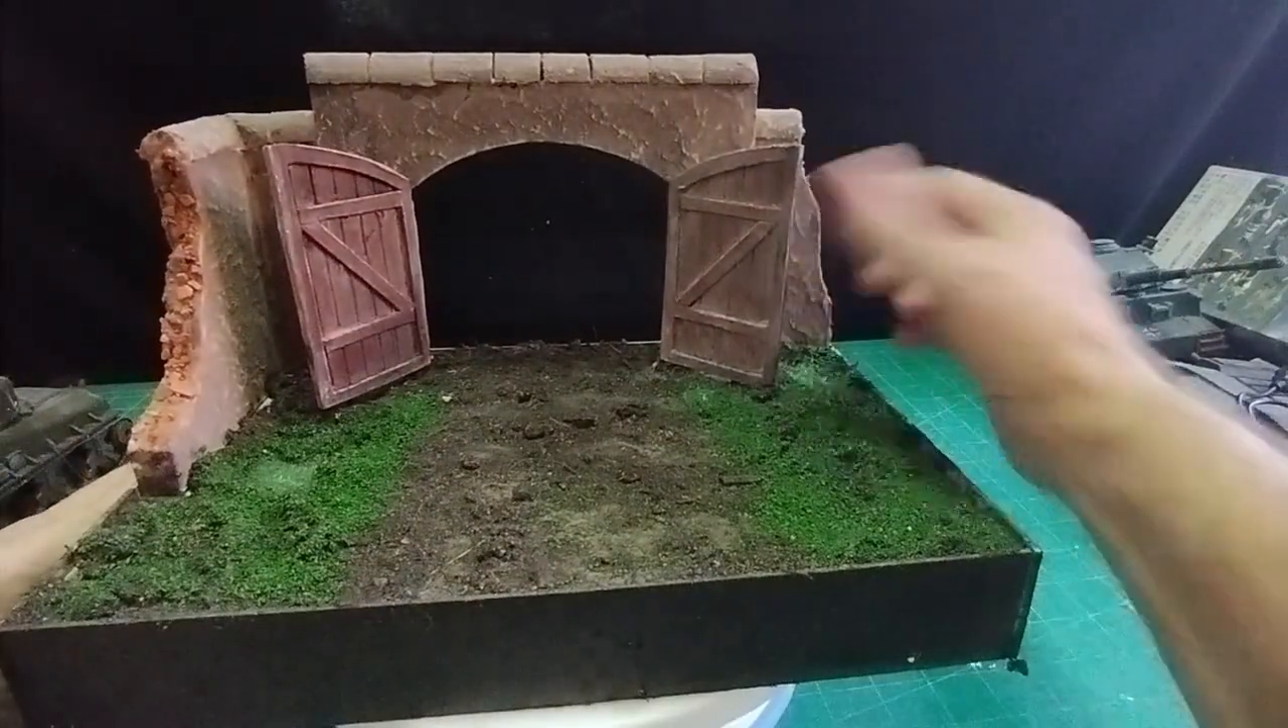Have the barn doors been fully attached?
Yes.